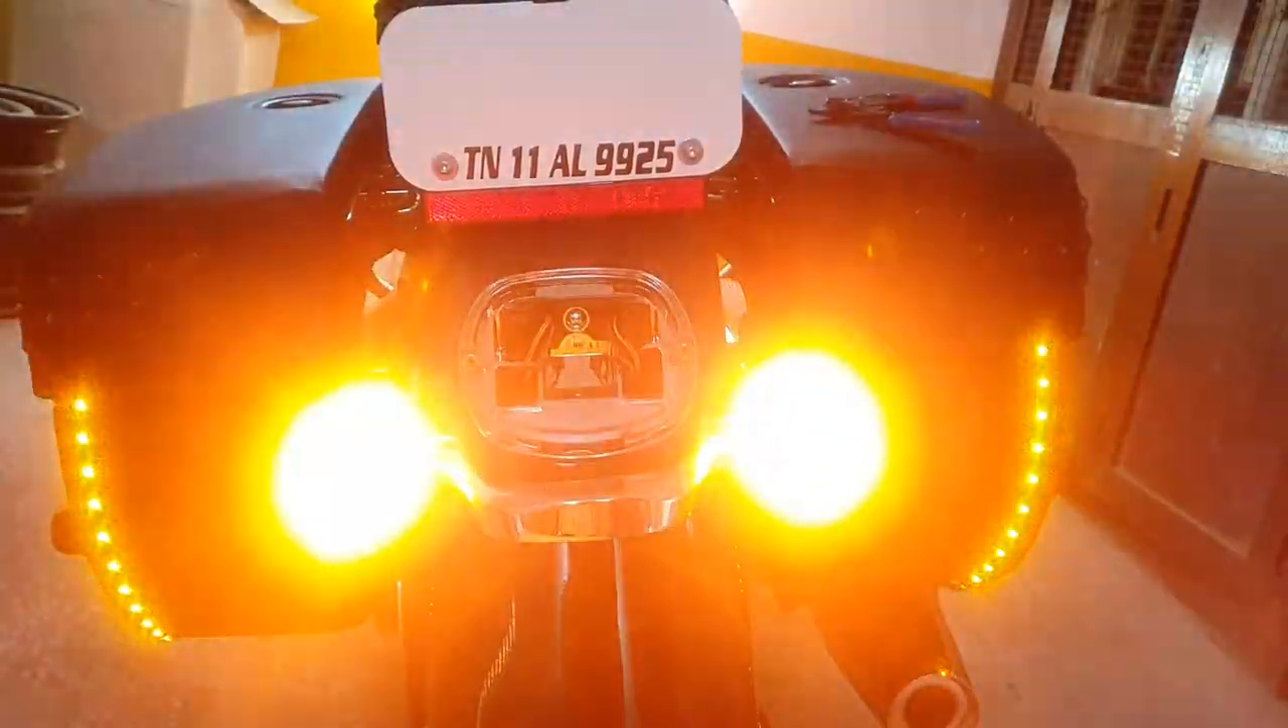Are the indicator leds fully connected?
Yes.